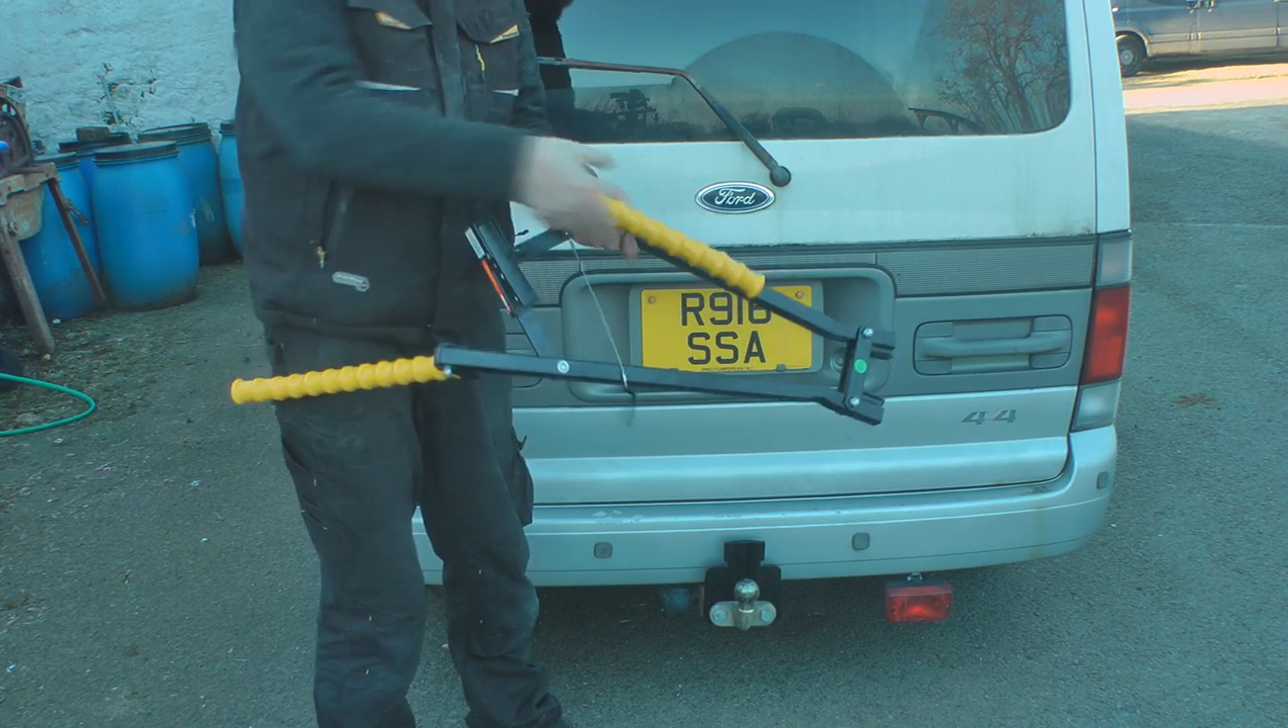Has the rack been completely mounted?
No.